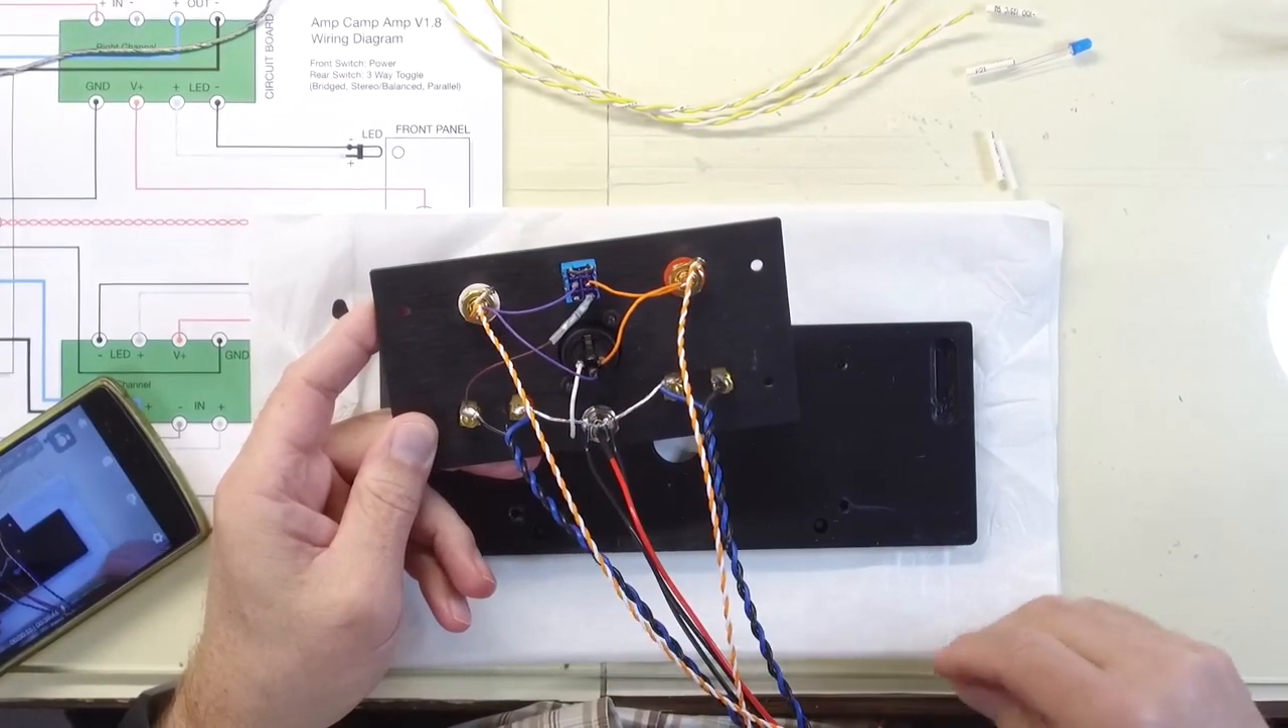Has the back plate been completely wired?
Yes.